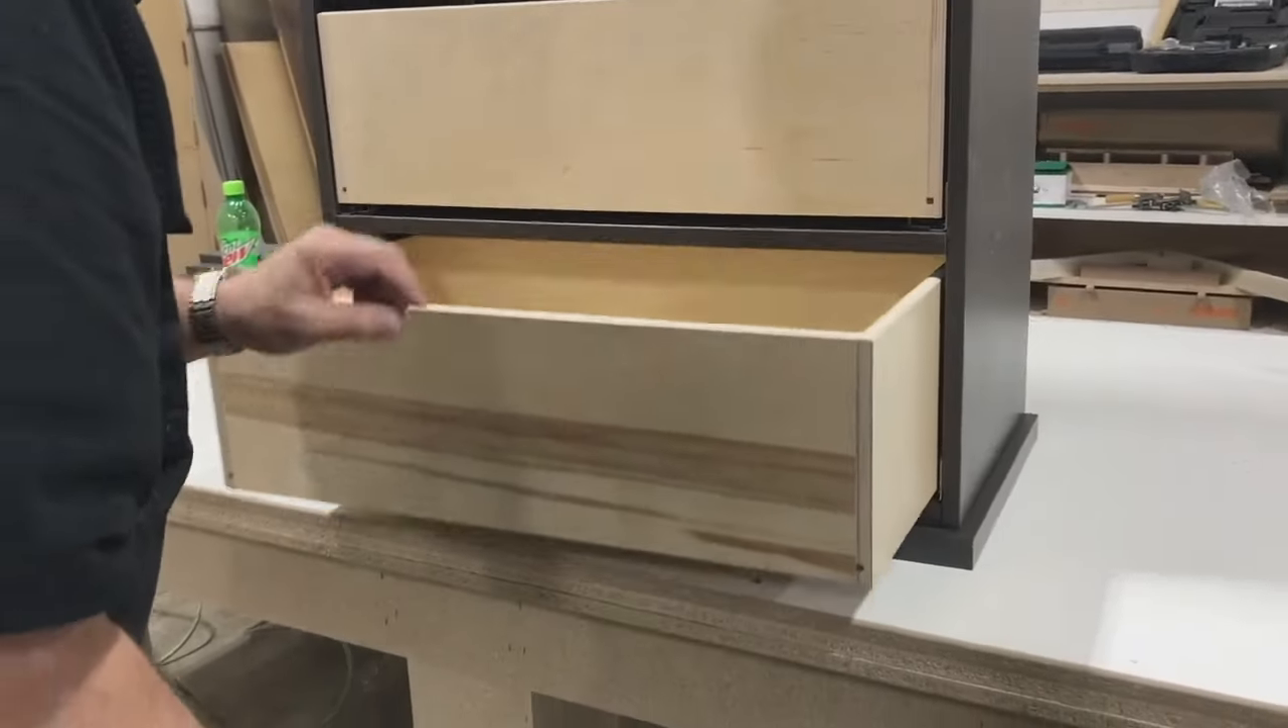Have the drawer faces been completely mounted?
No.